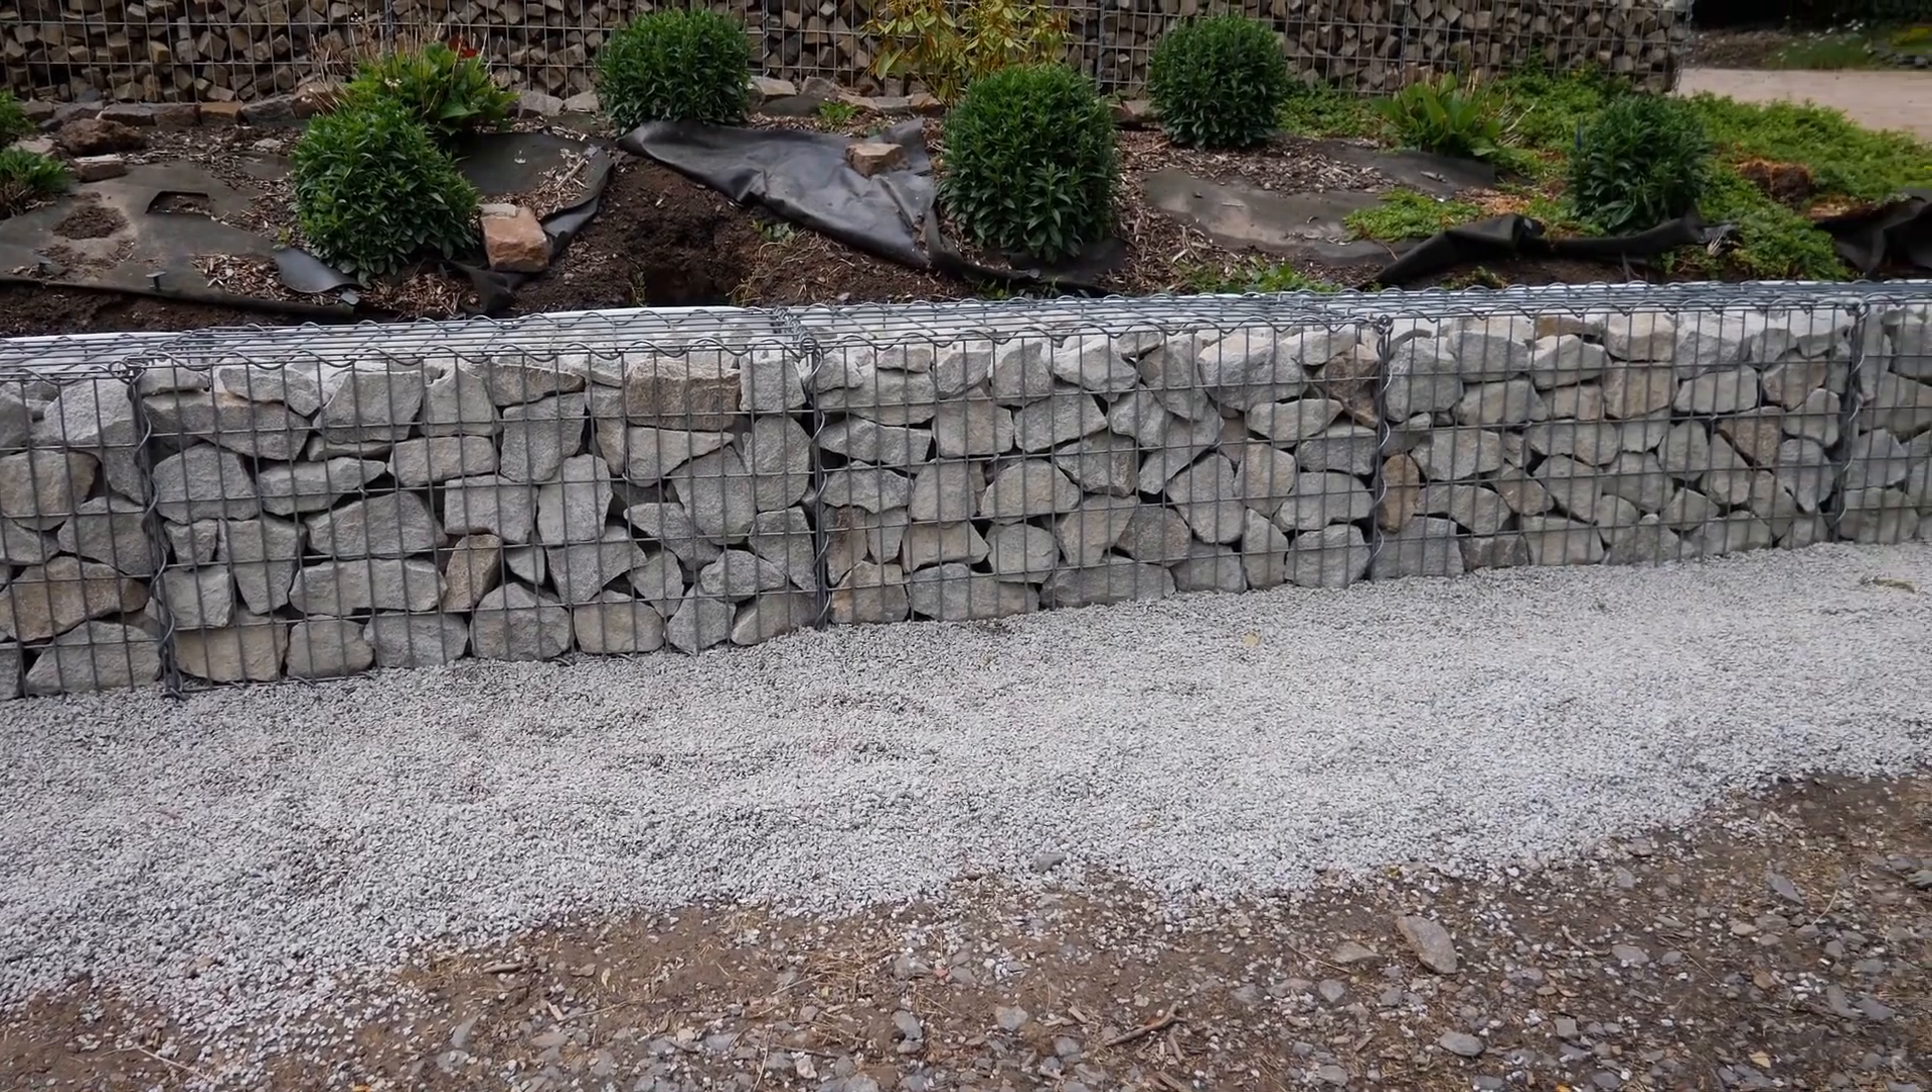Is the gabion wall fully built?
Yes.